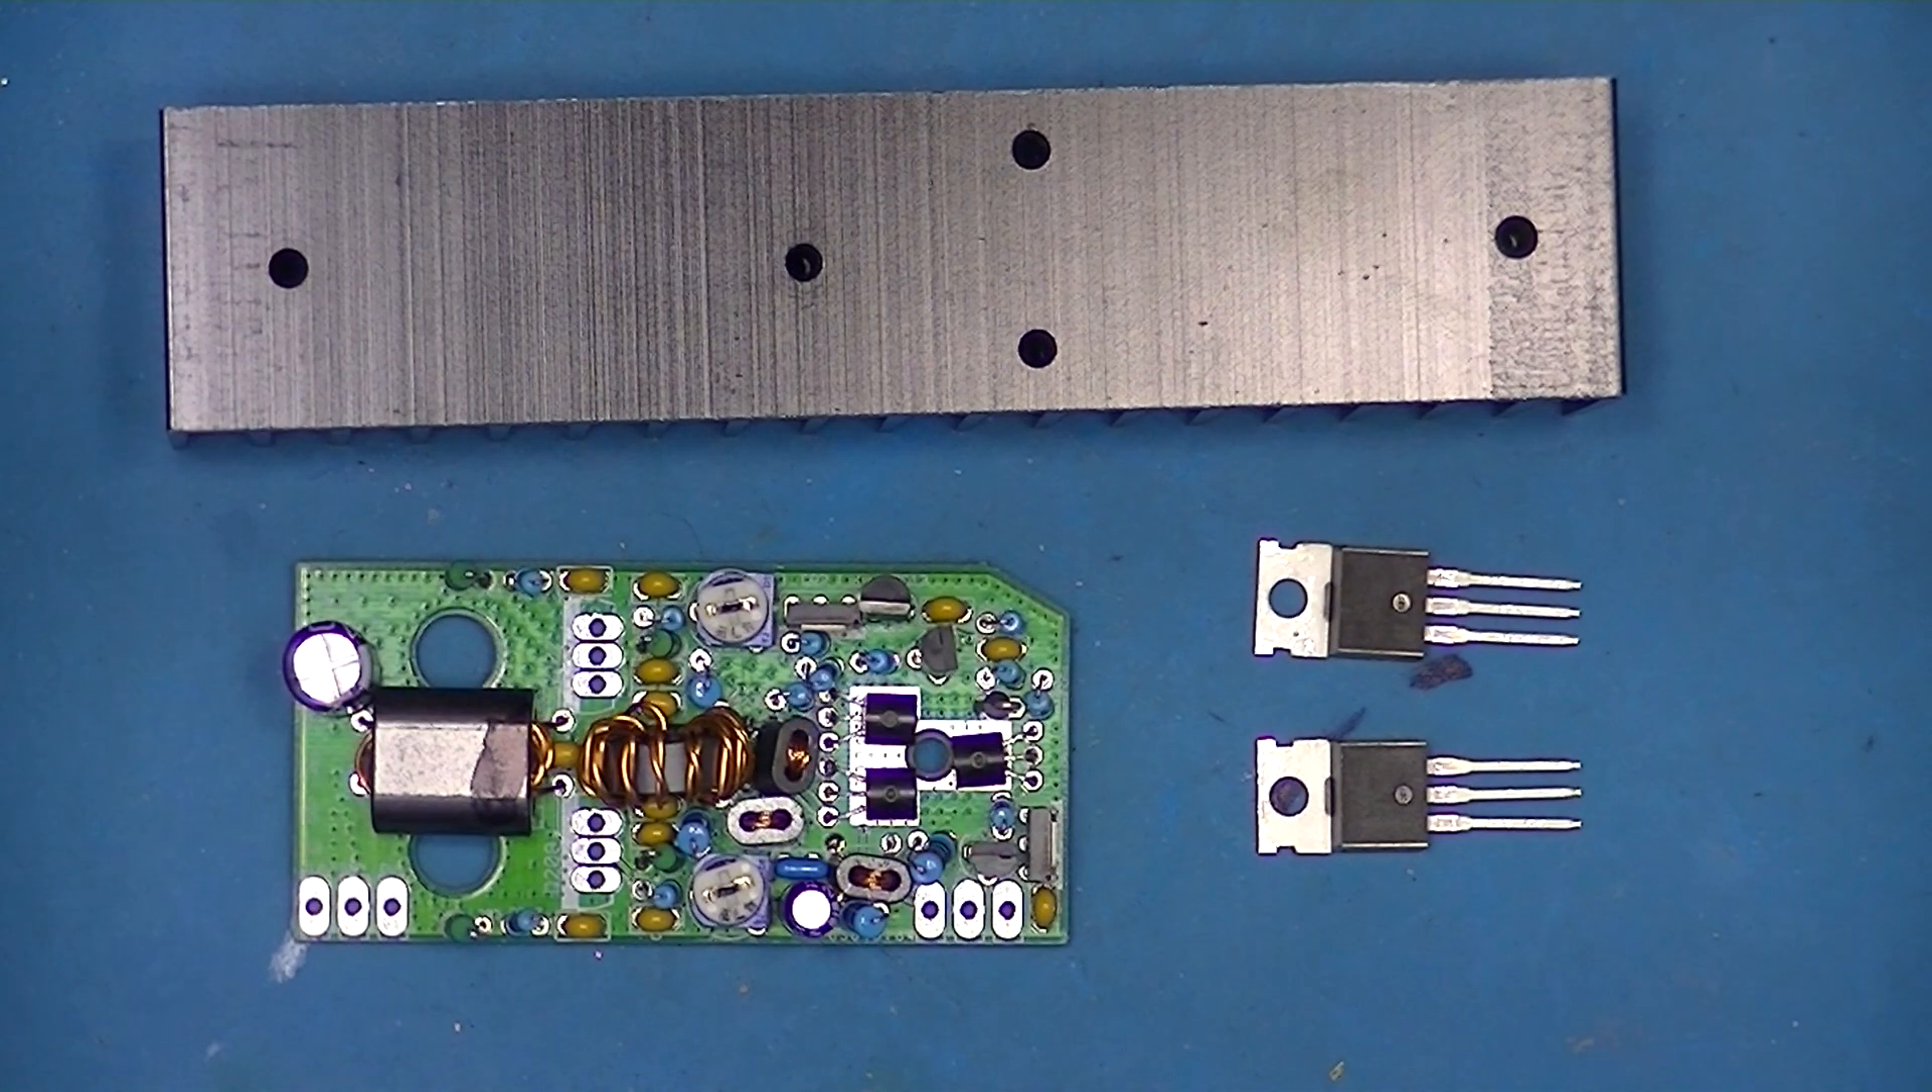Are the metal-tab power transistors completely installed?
No.